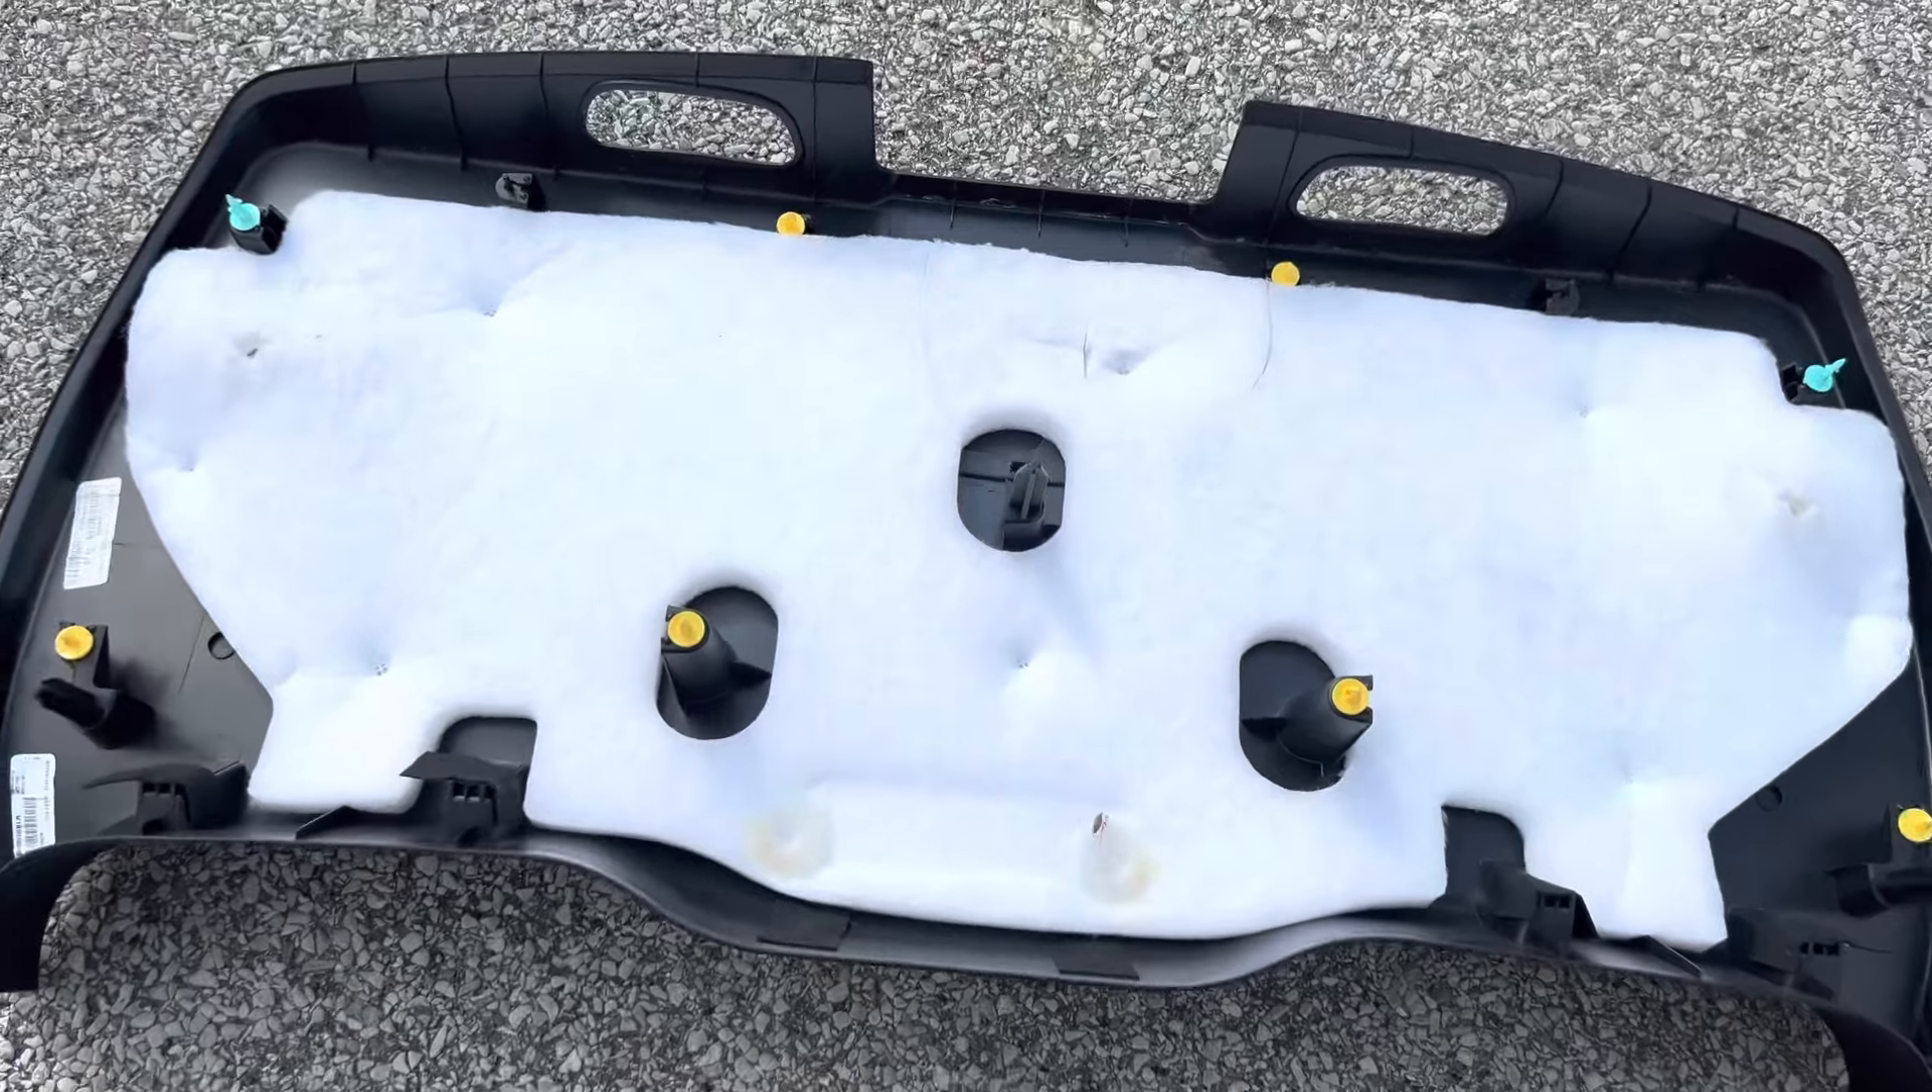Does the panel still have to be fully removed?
No.